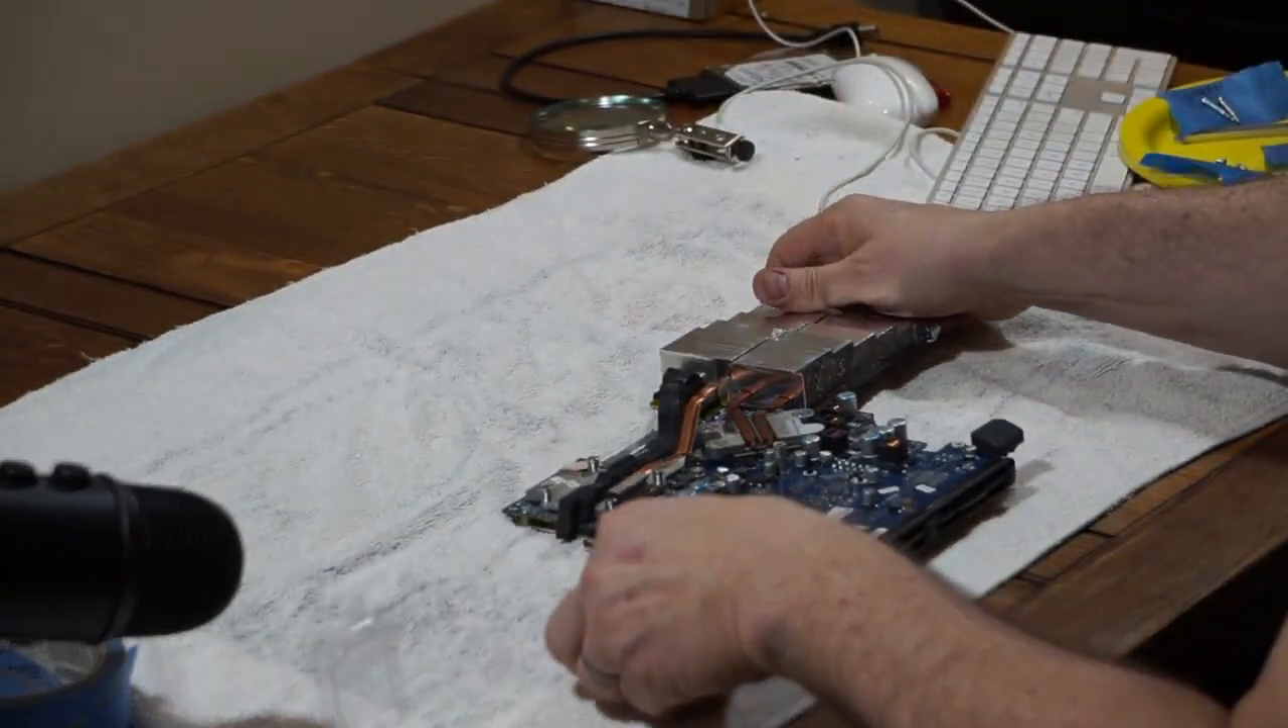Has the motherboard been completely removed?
Yes.